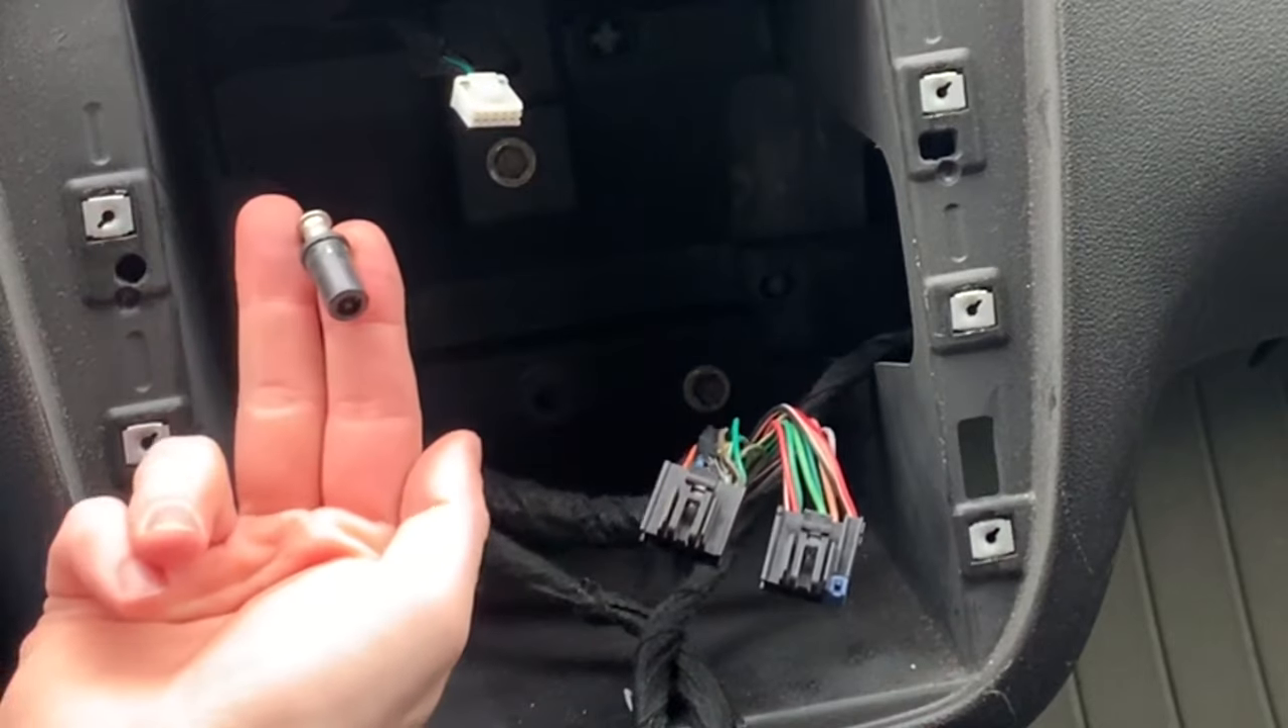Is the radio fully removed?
Yes.